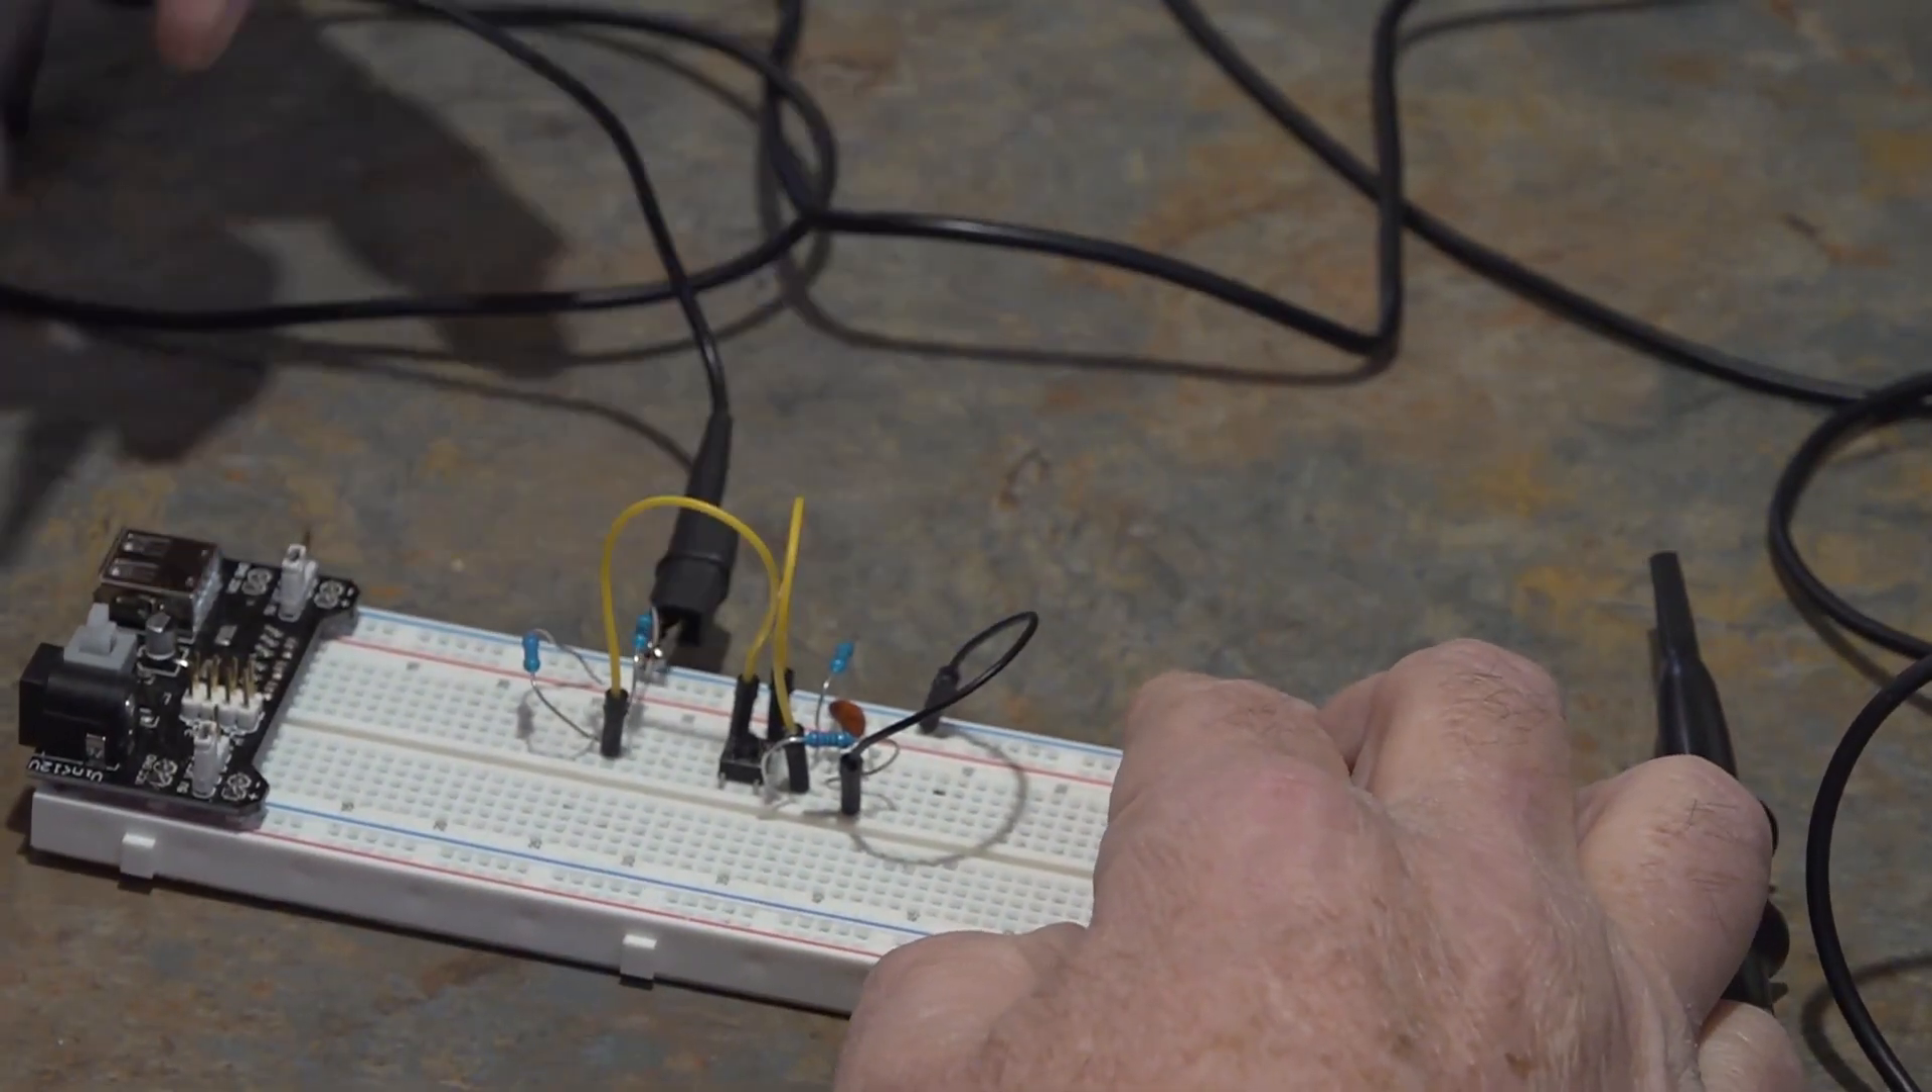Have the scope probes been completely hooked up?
No.